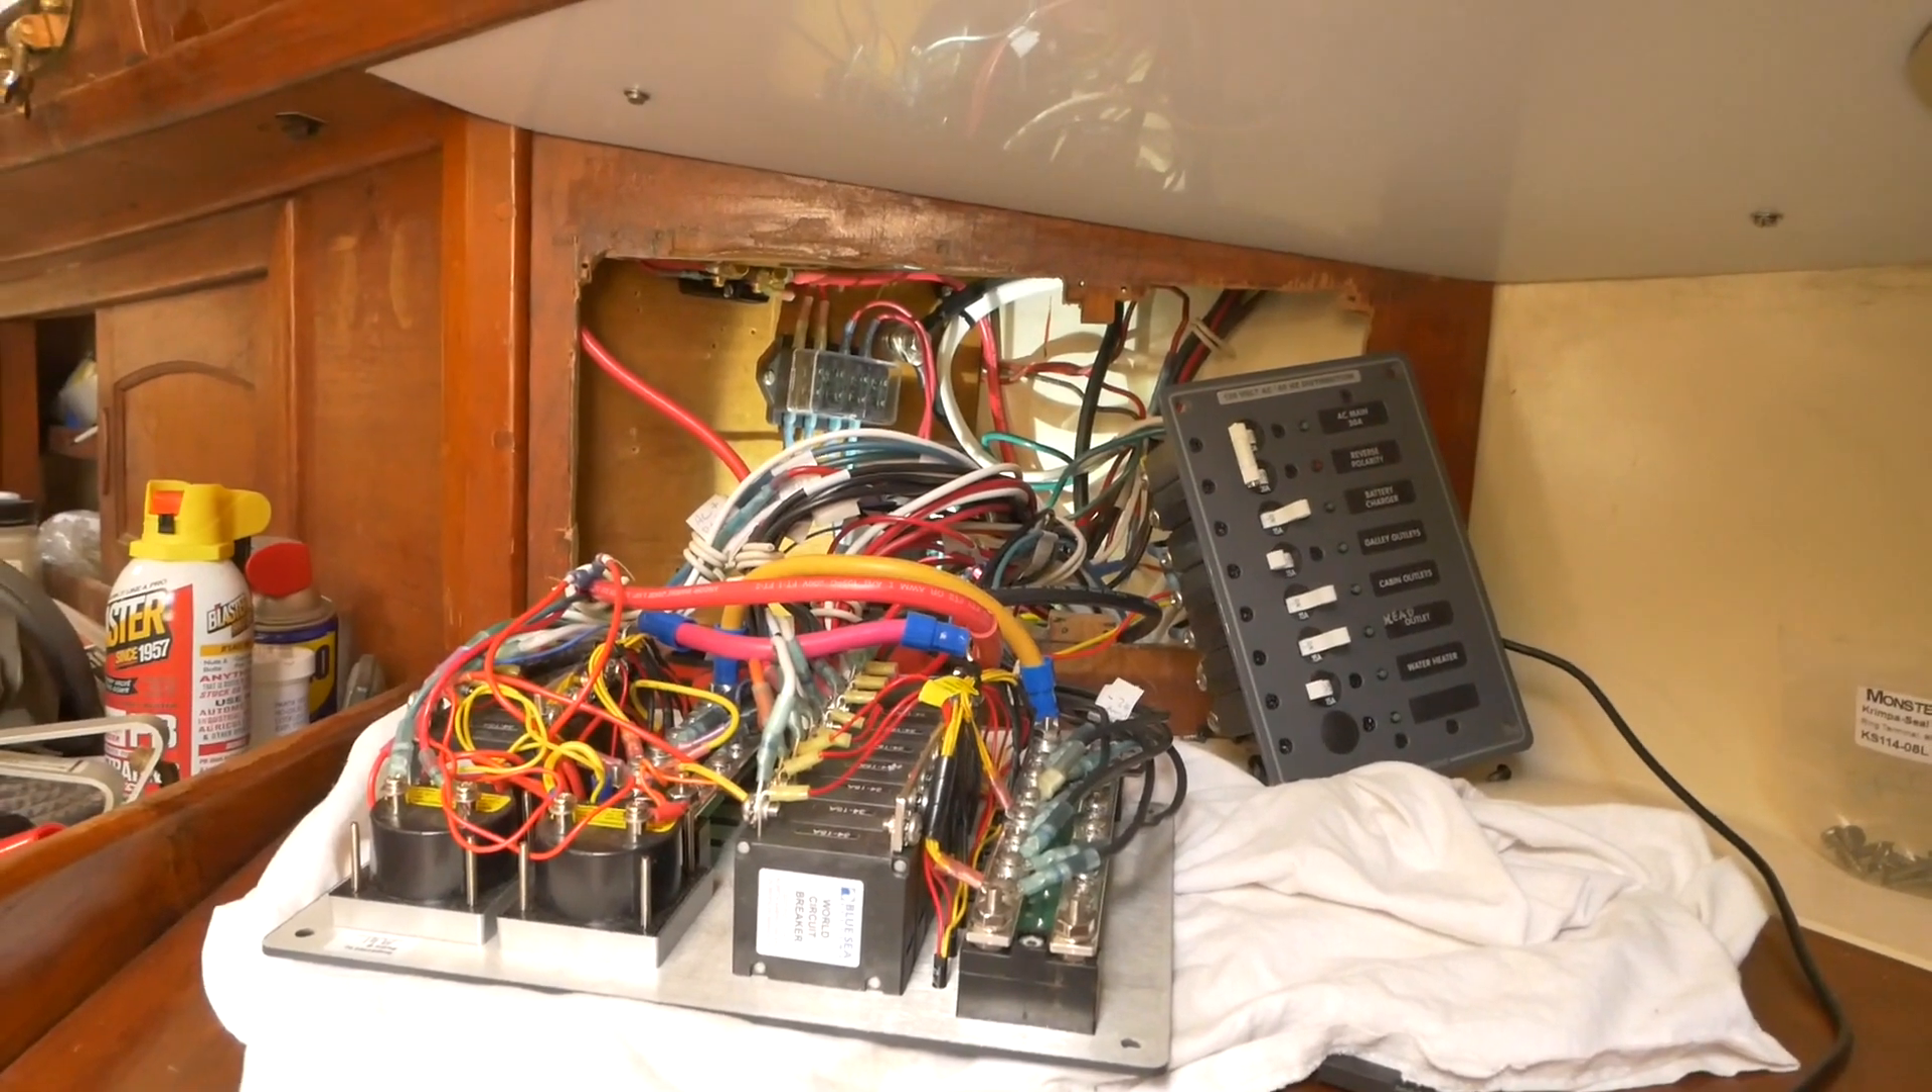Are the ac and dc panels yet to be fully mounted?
Yes.